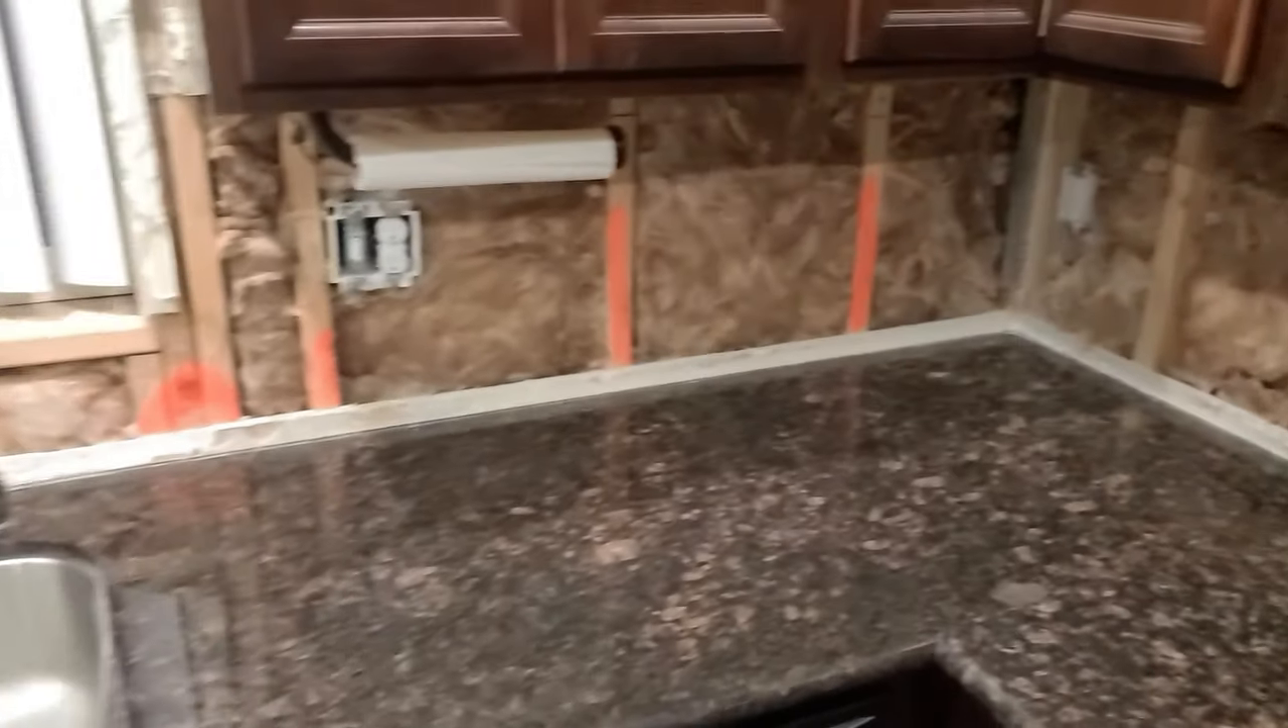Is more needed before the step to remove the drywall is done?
No.